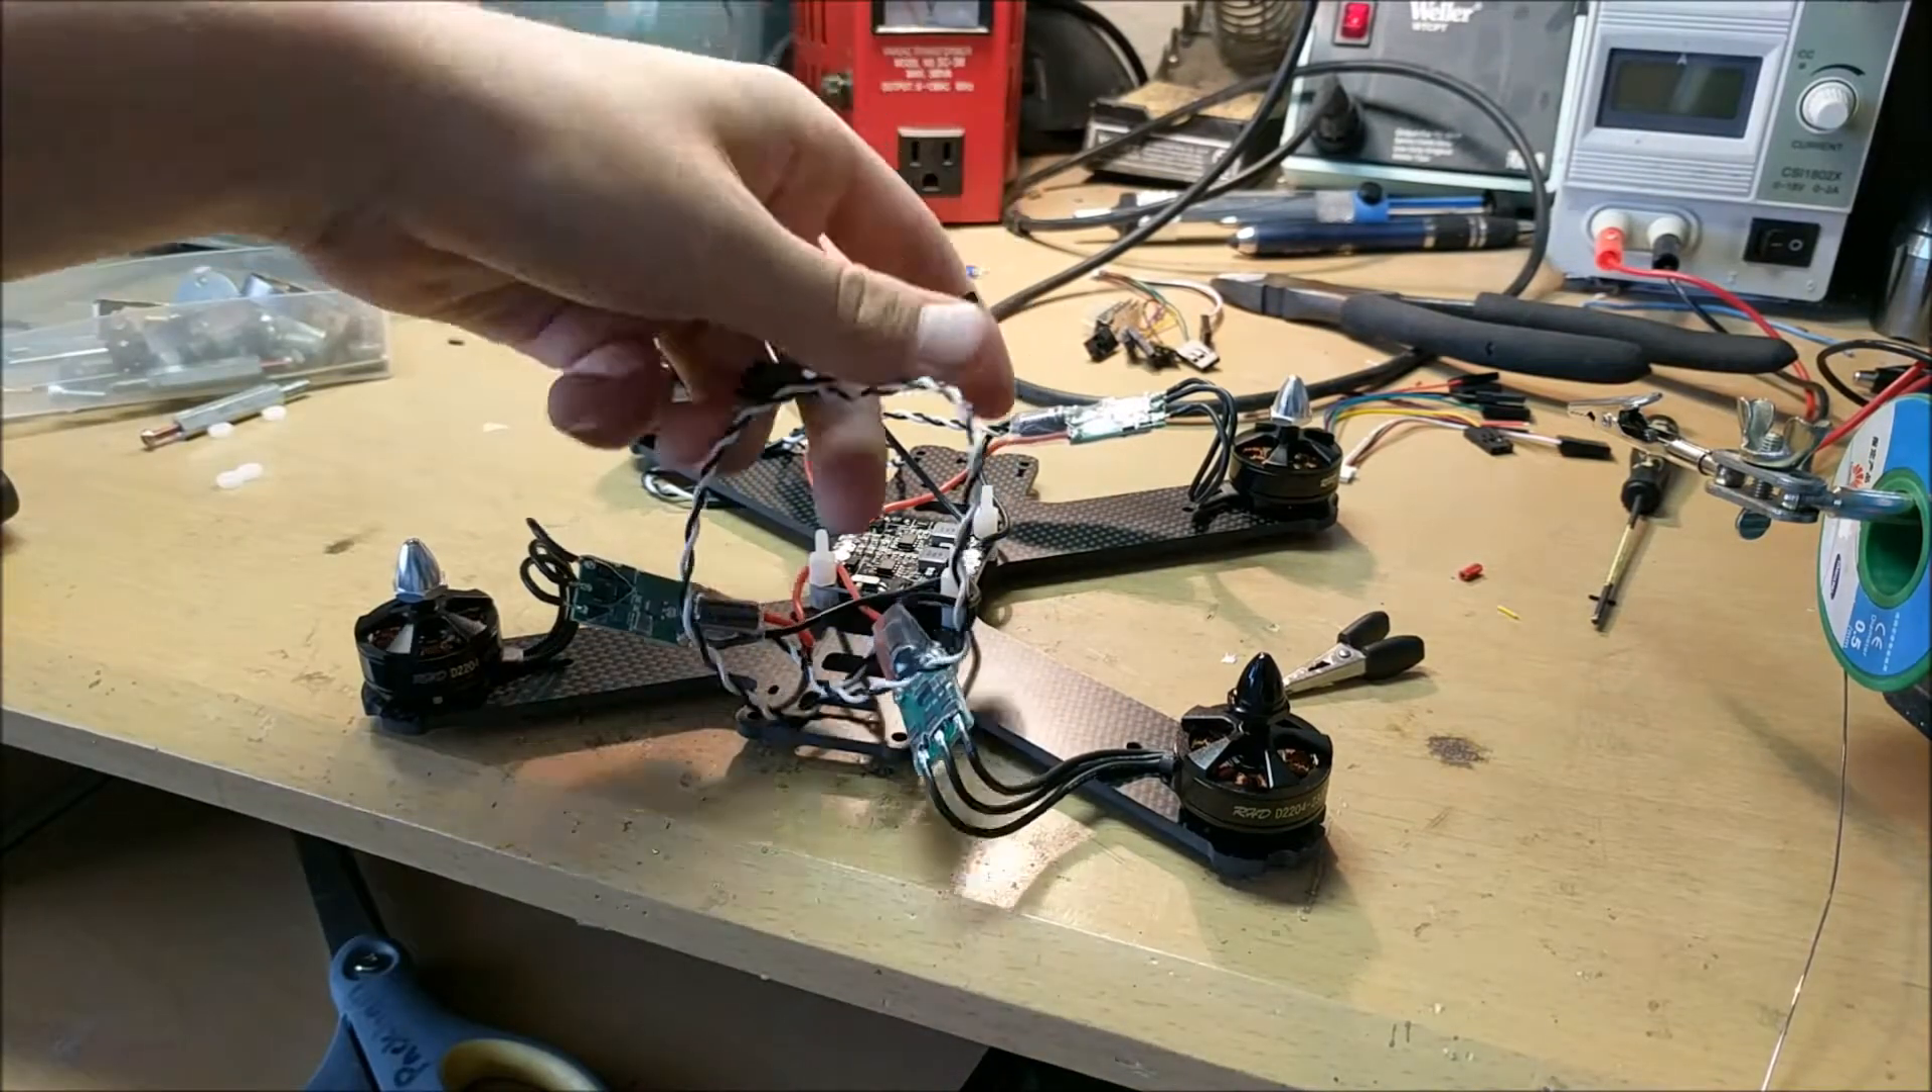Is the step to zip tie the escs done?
No.